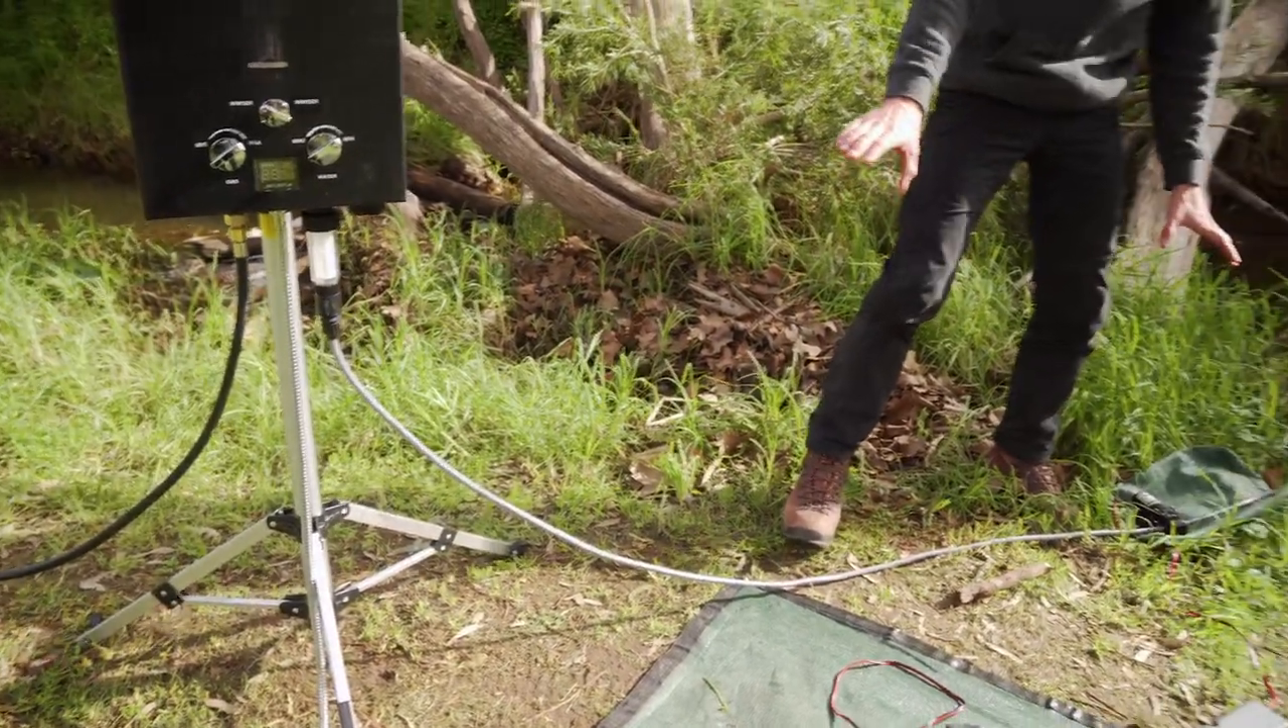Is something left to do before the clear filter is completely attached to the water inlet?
No.